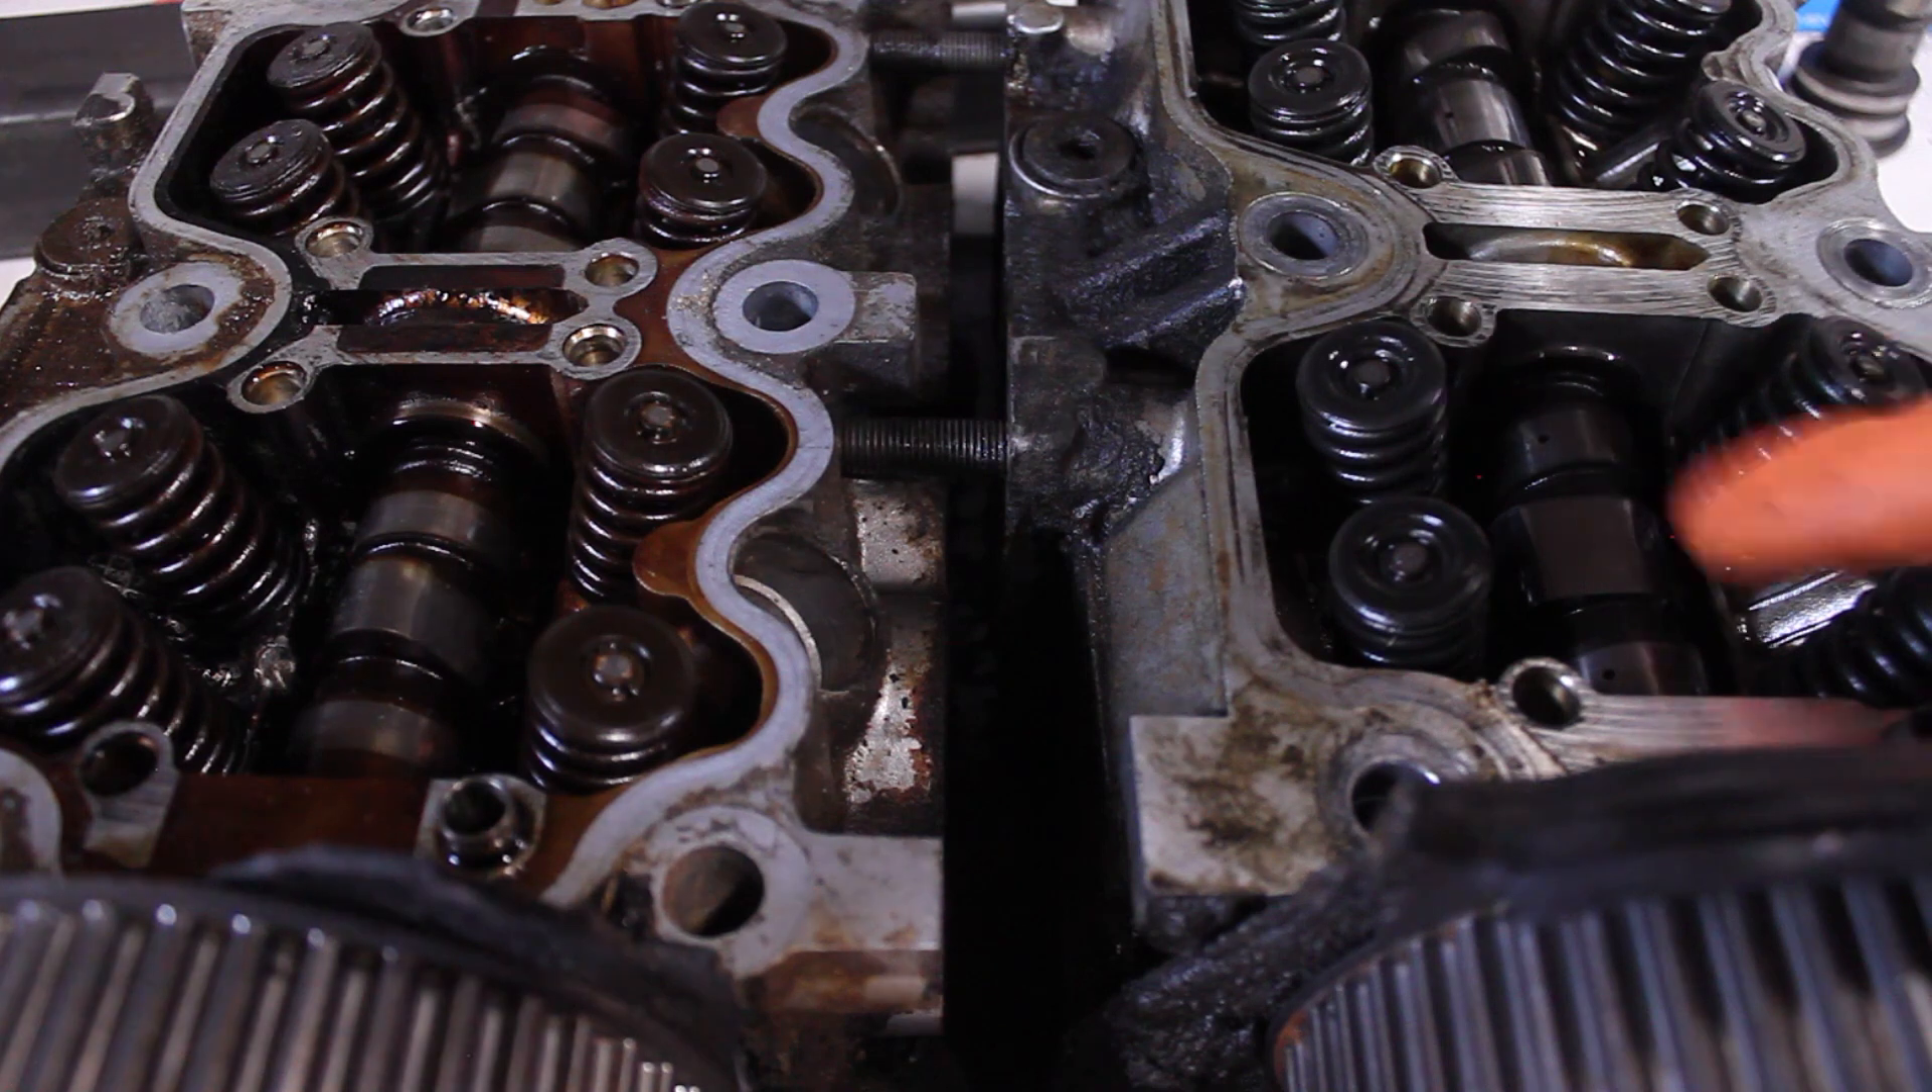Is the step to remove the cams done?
No.